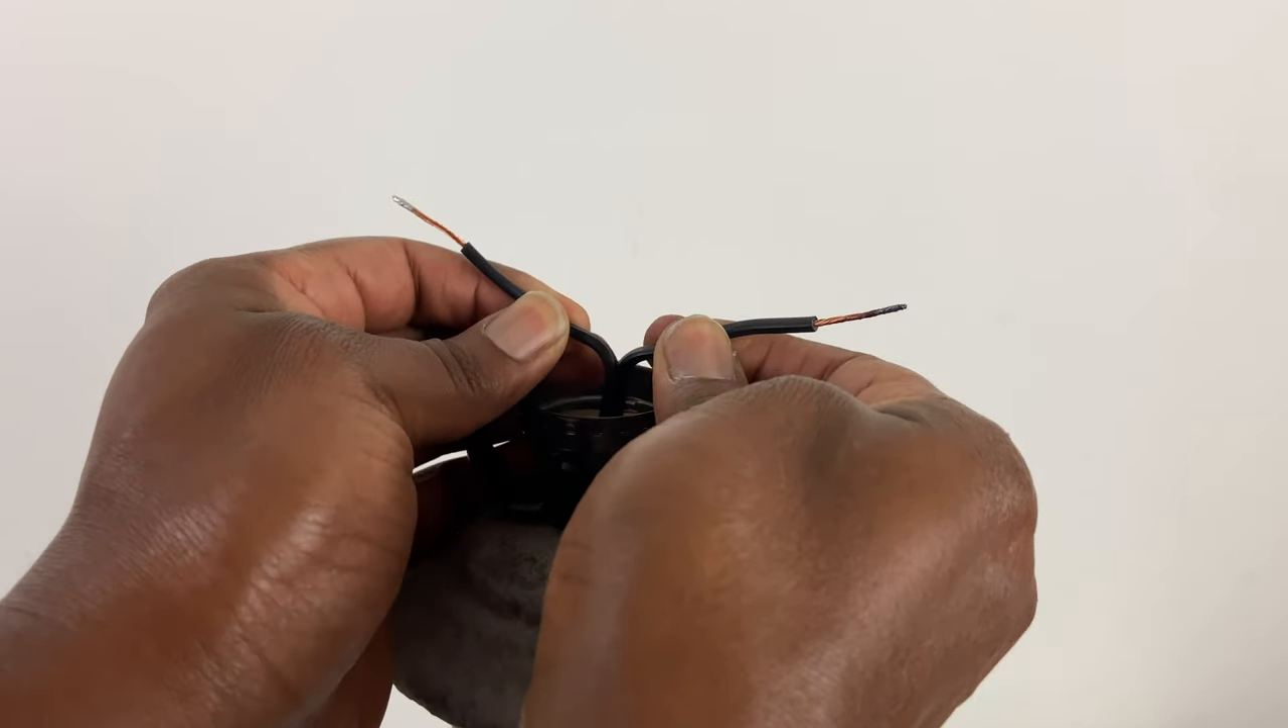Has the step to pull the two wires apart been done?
Yes.